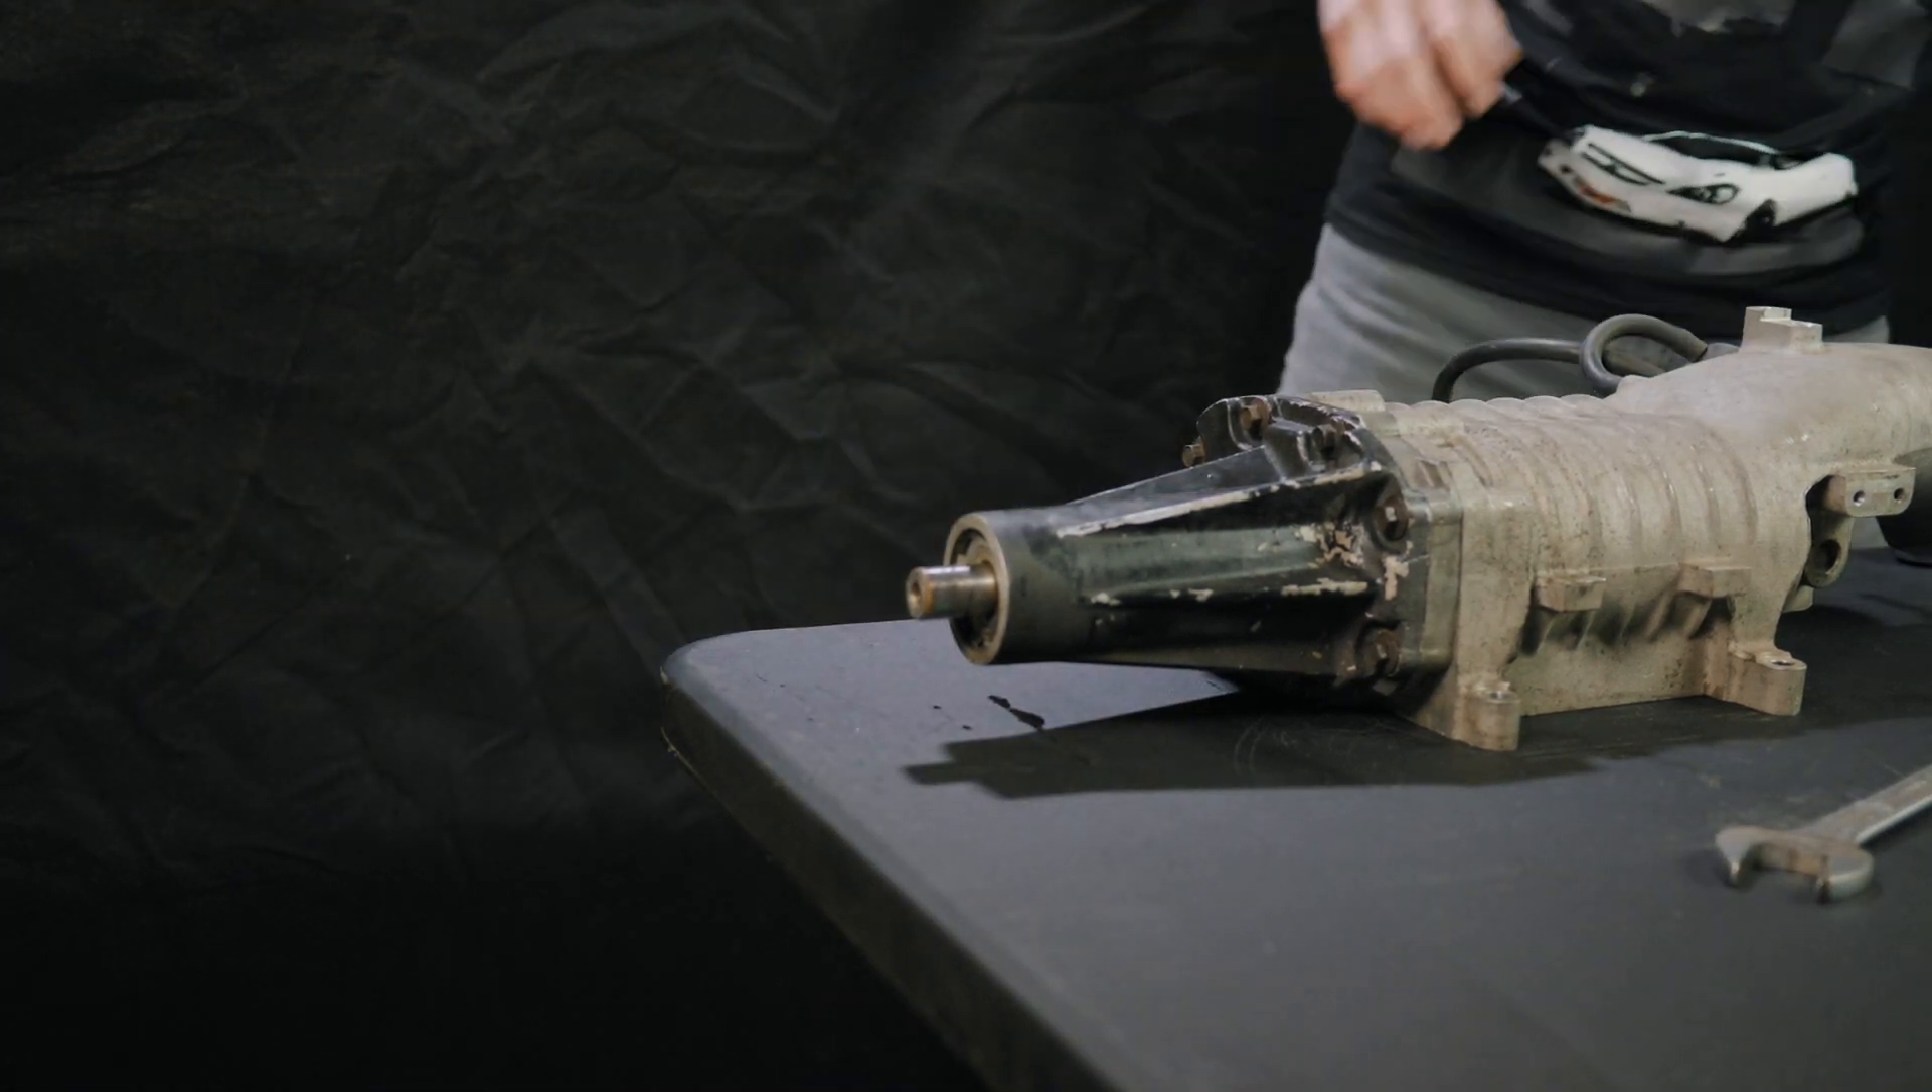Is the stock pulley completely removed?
Yes.